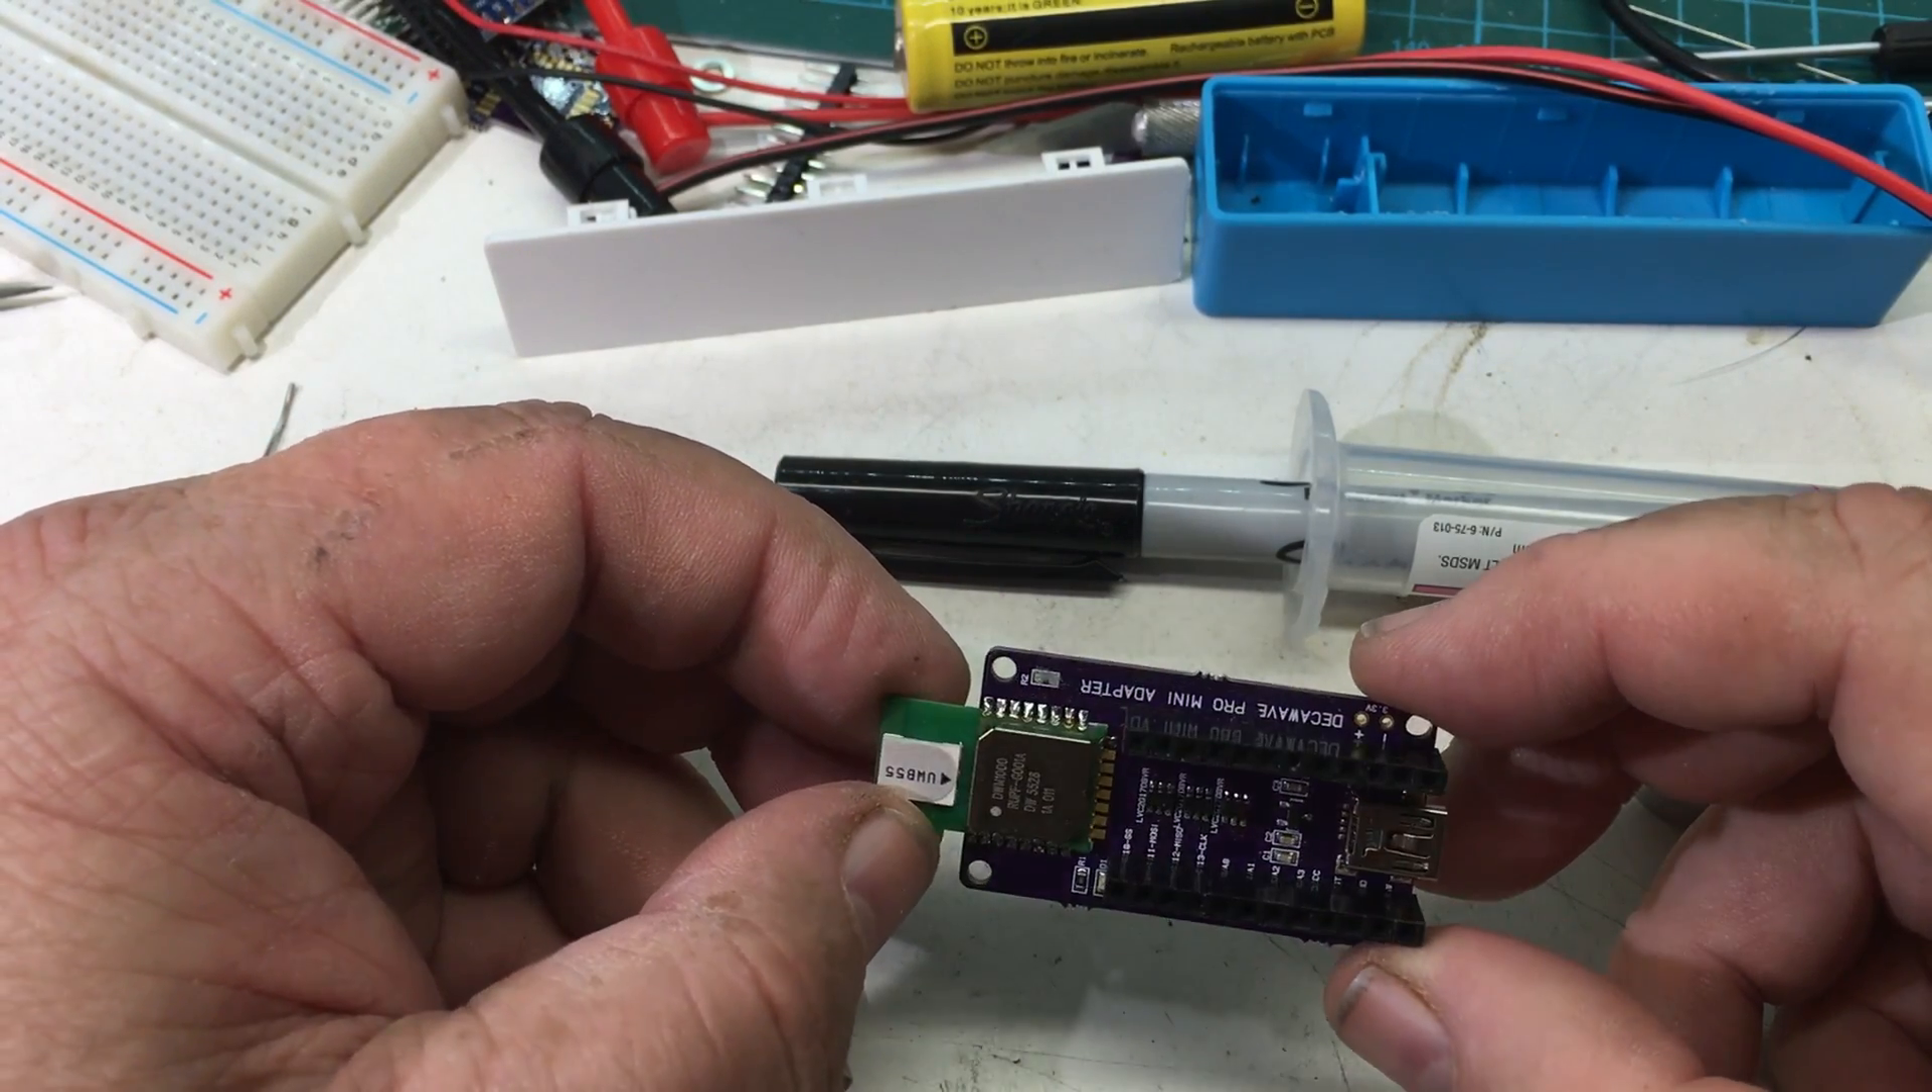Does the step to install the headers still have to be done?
No.